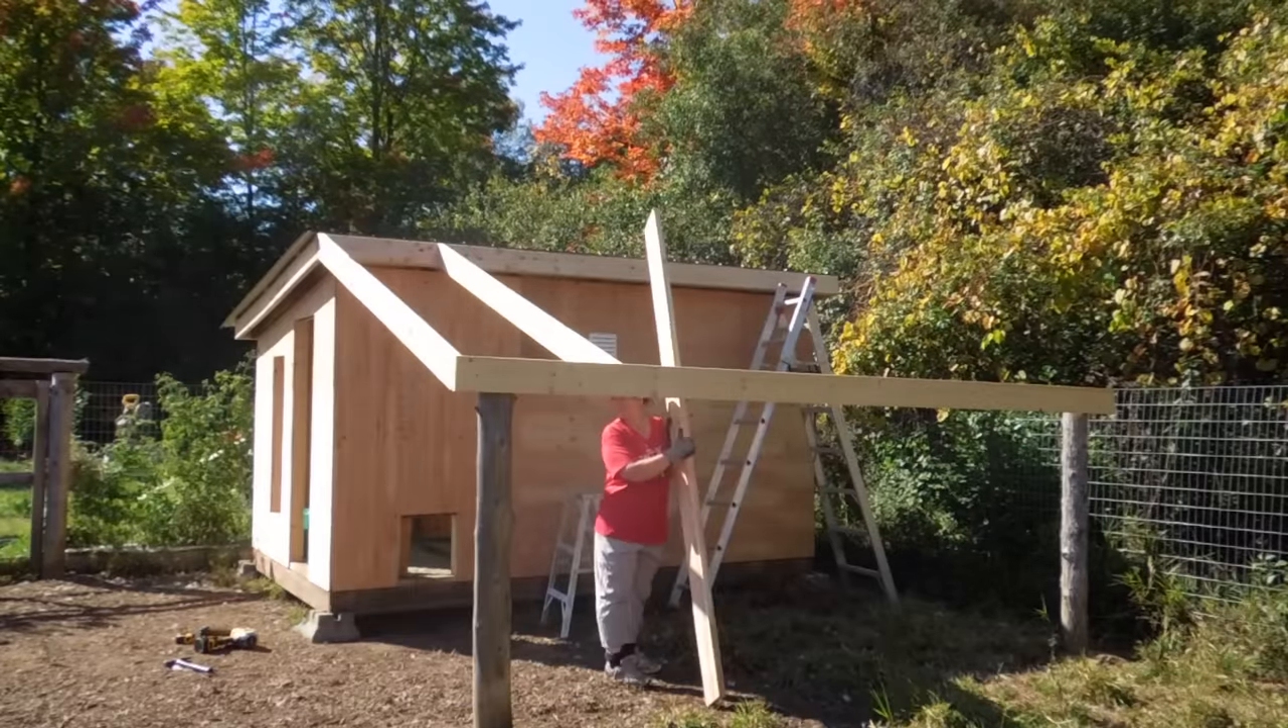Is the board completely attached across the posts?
Yes.